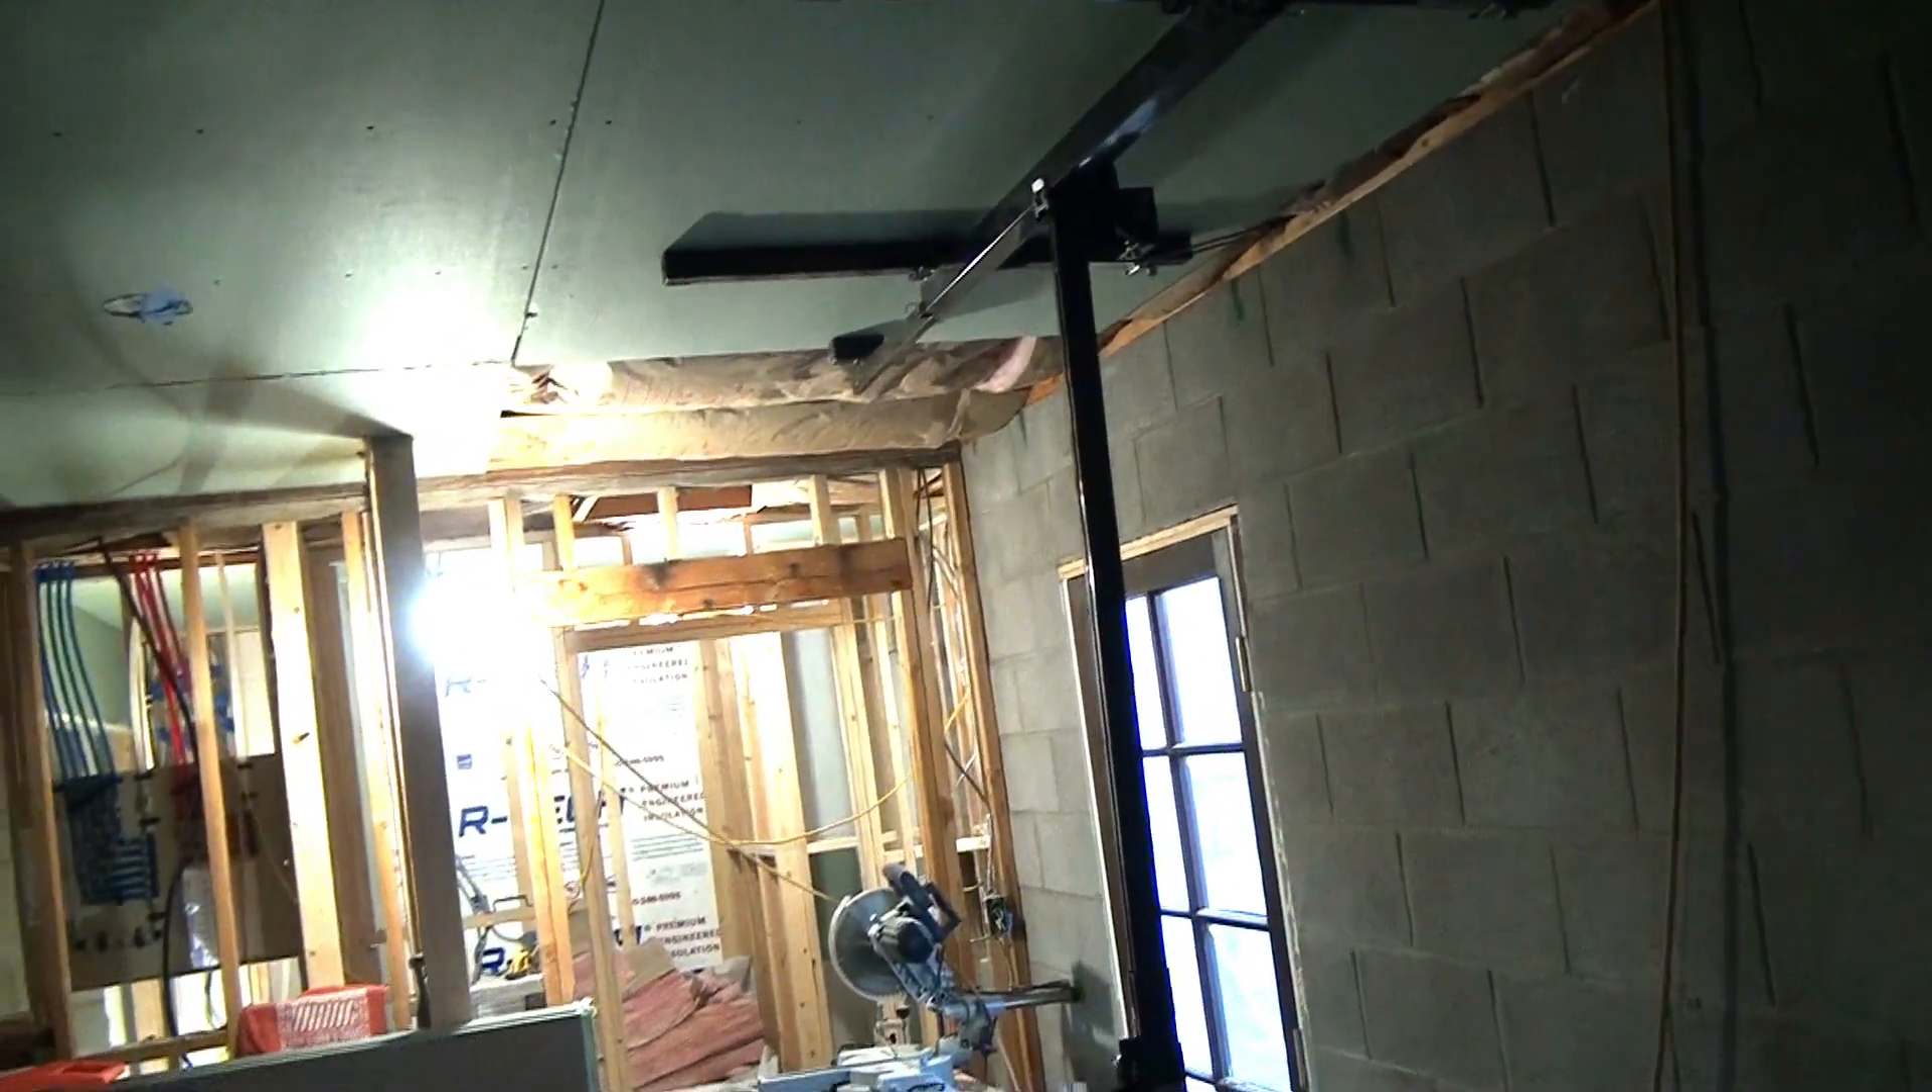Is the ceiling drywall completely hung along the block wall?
No.